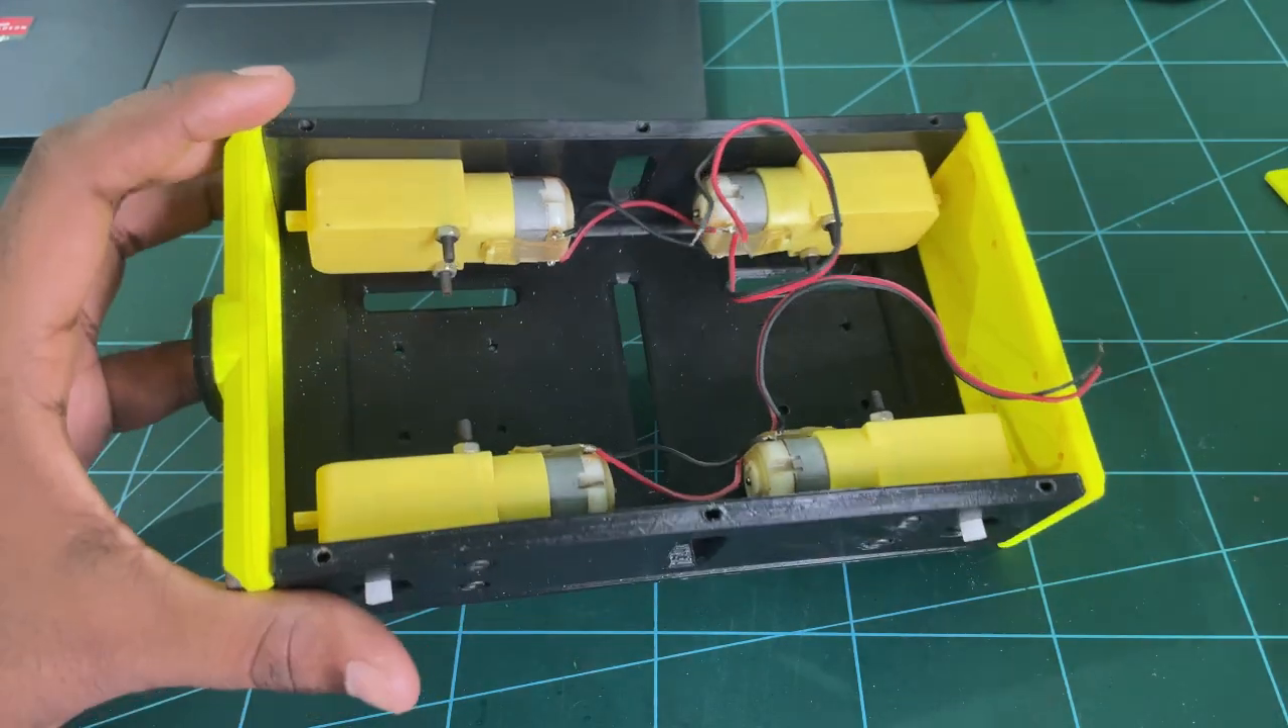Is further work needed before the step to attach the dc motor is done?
No.